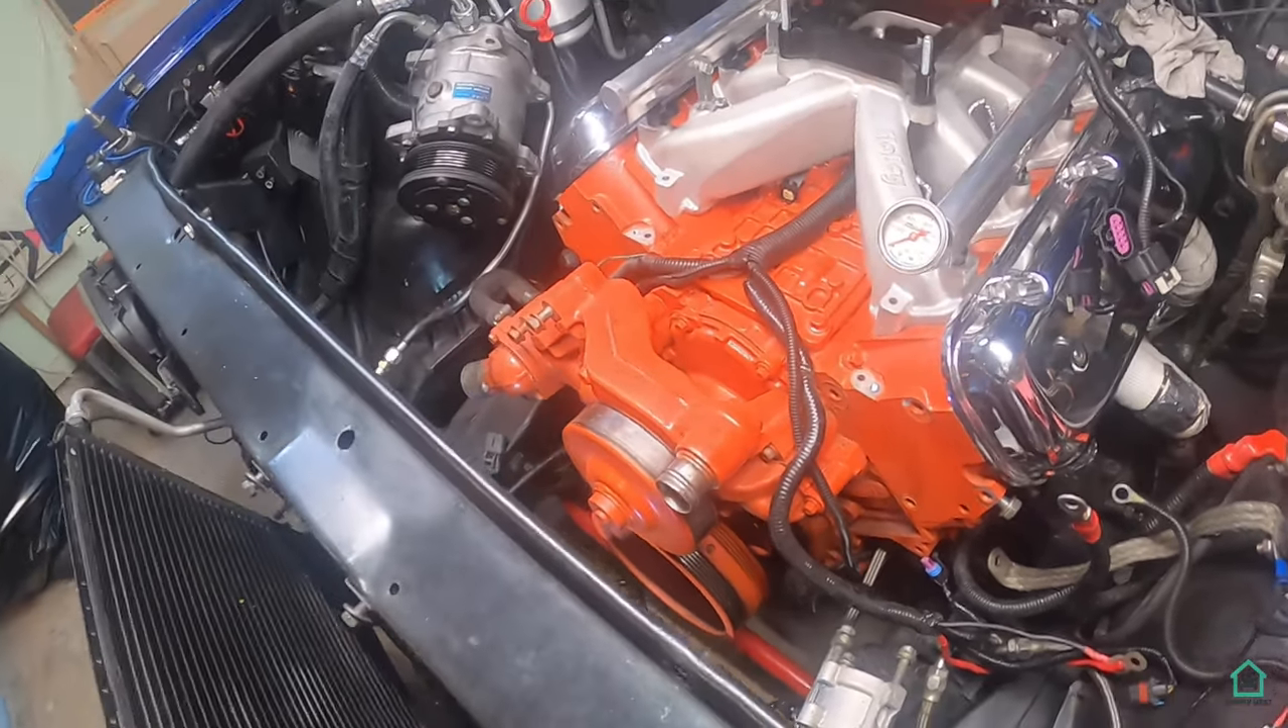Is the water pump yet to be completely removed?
Yes.